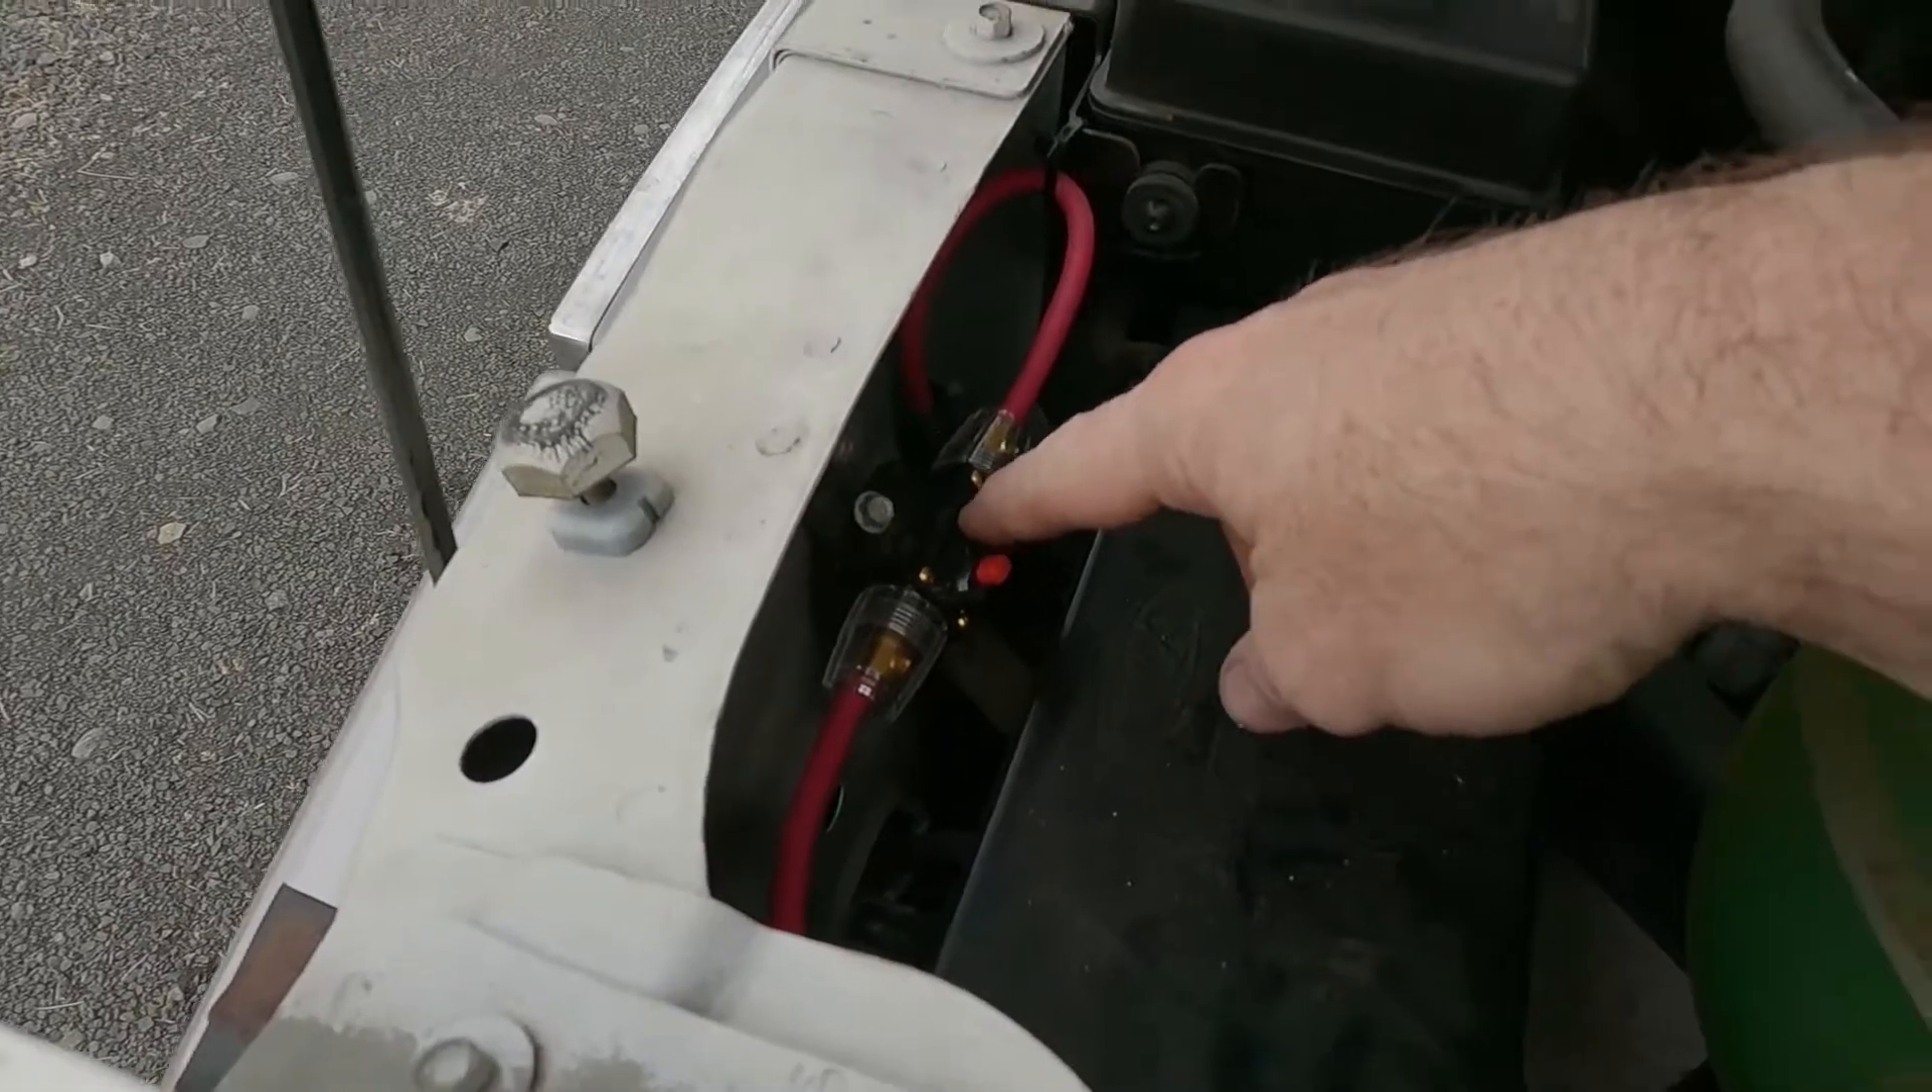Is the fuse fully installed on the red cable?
Yes.